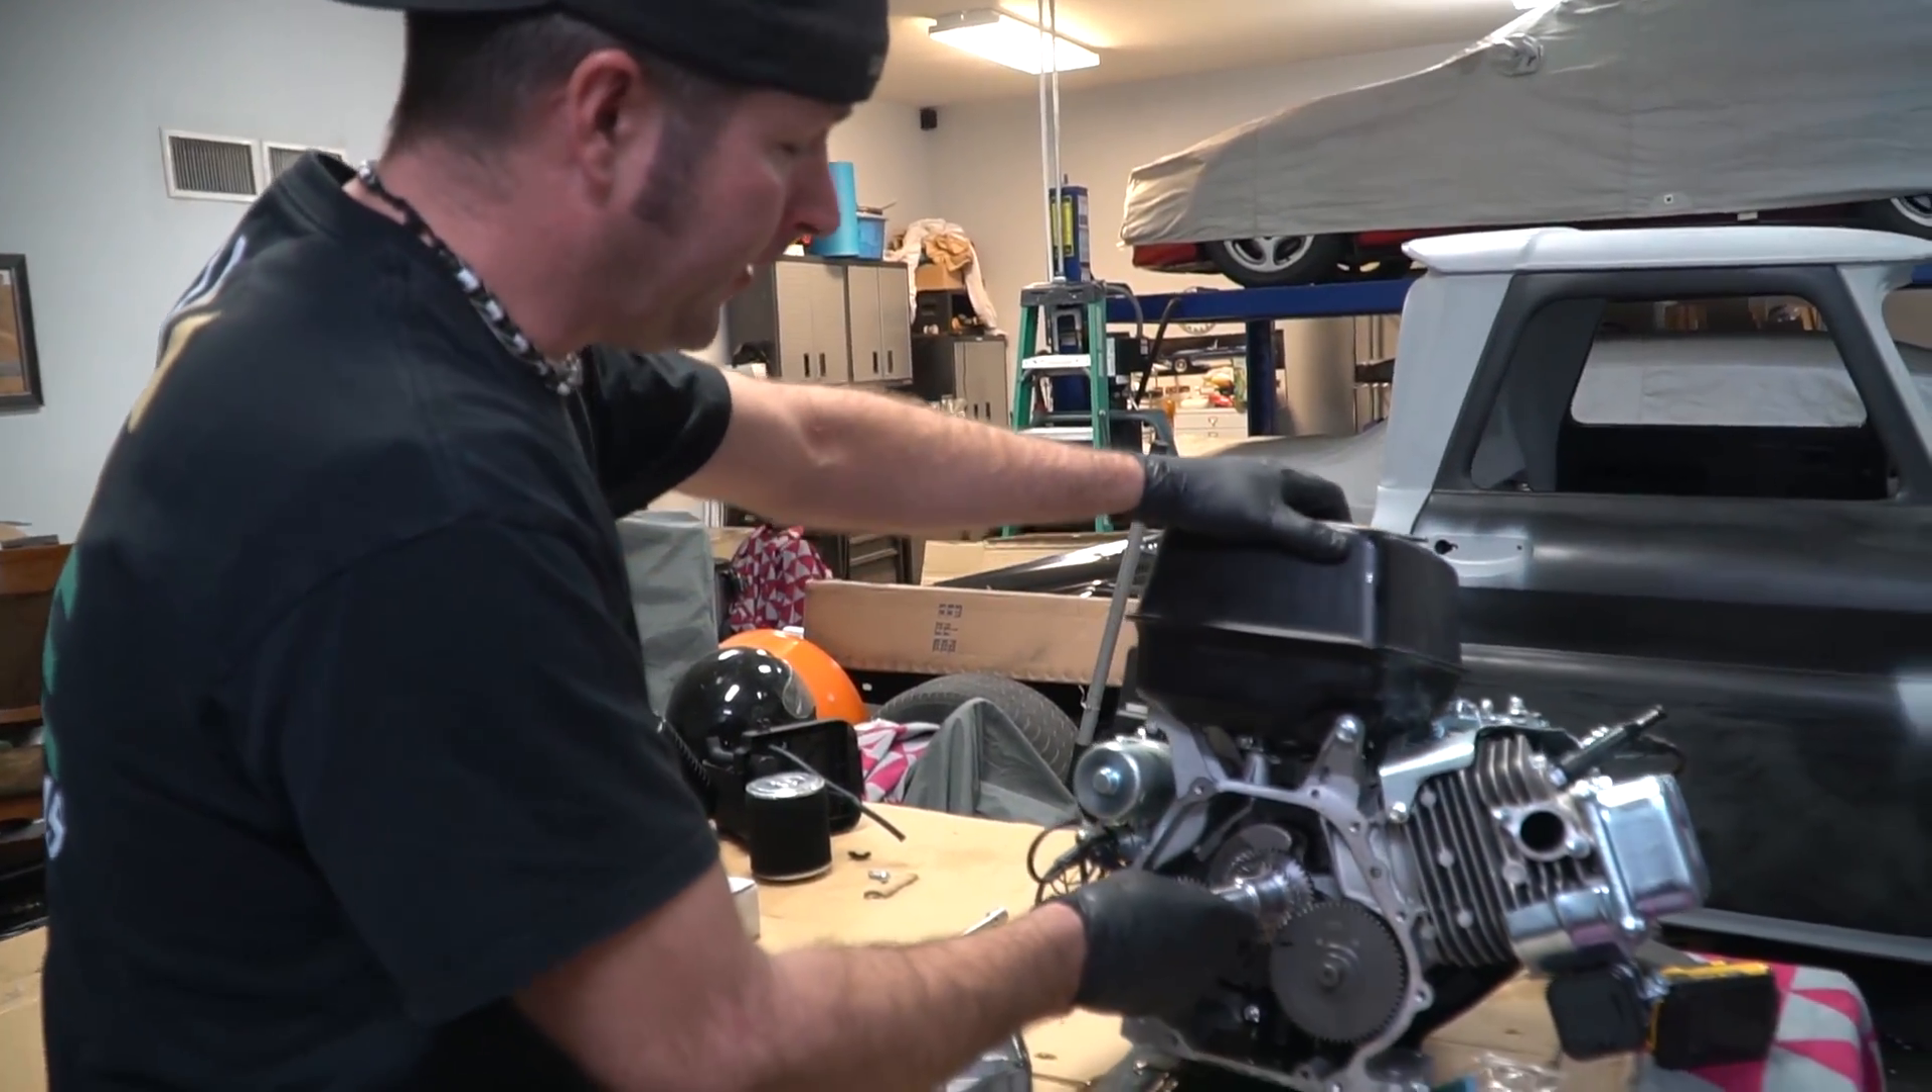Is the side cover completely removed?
Yes.